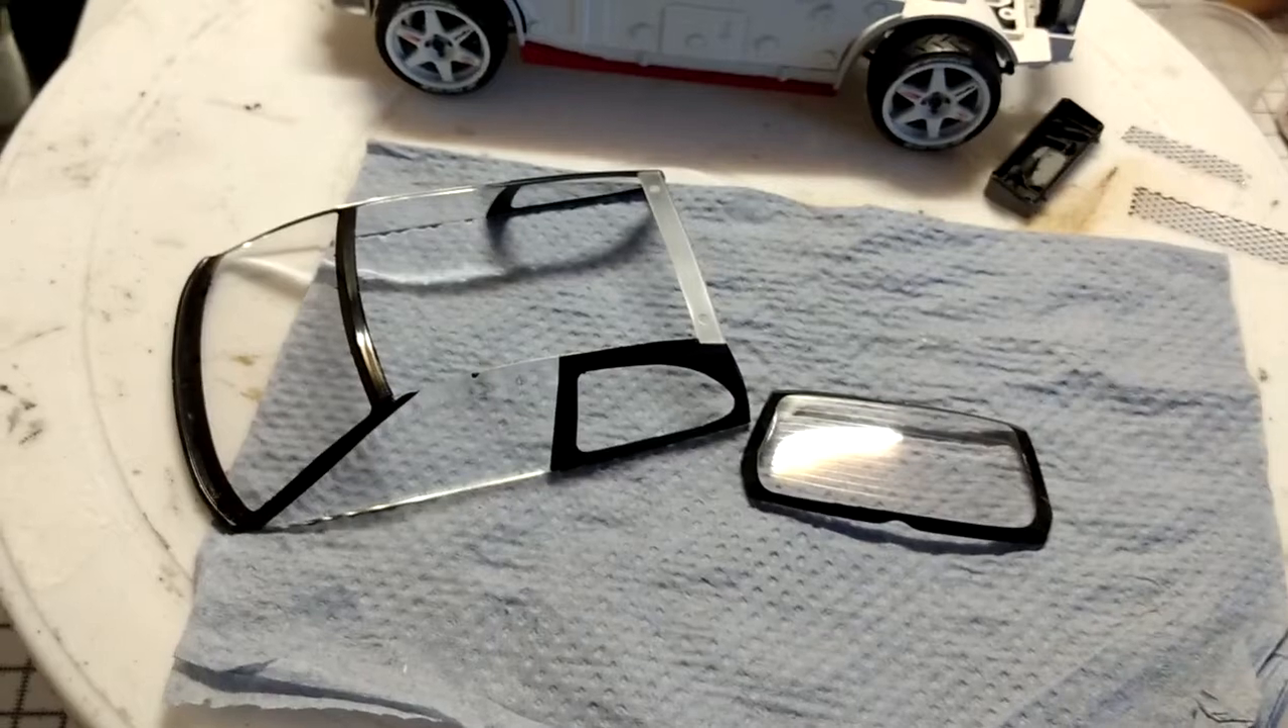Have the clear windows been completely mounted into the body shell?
No.